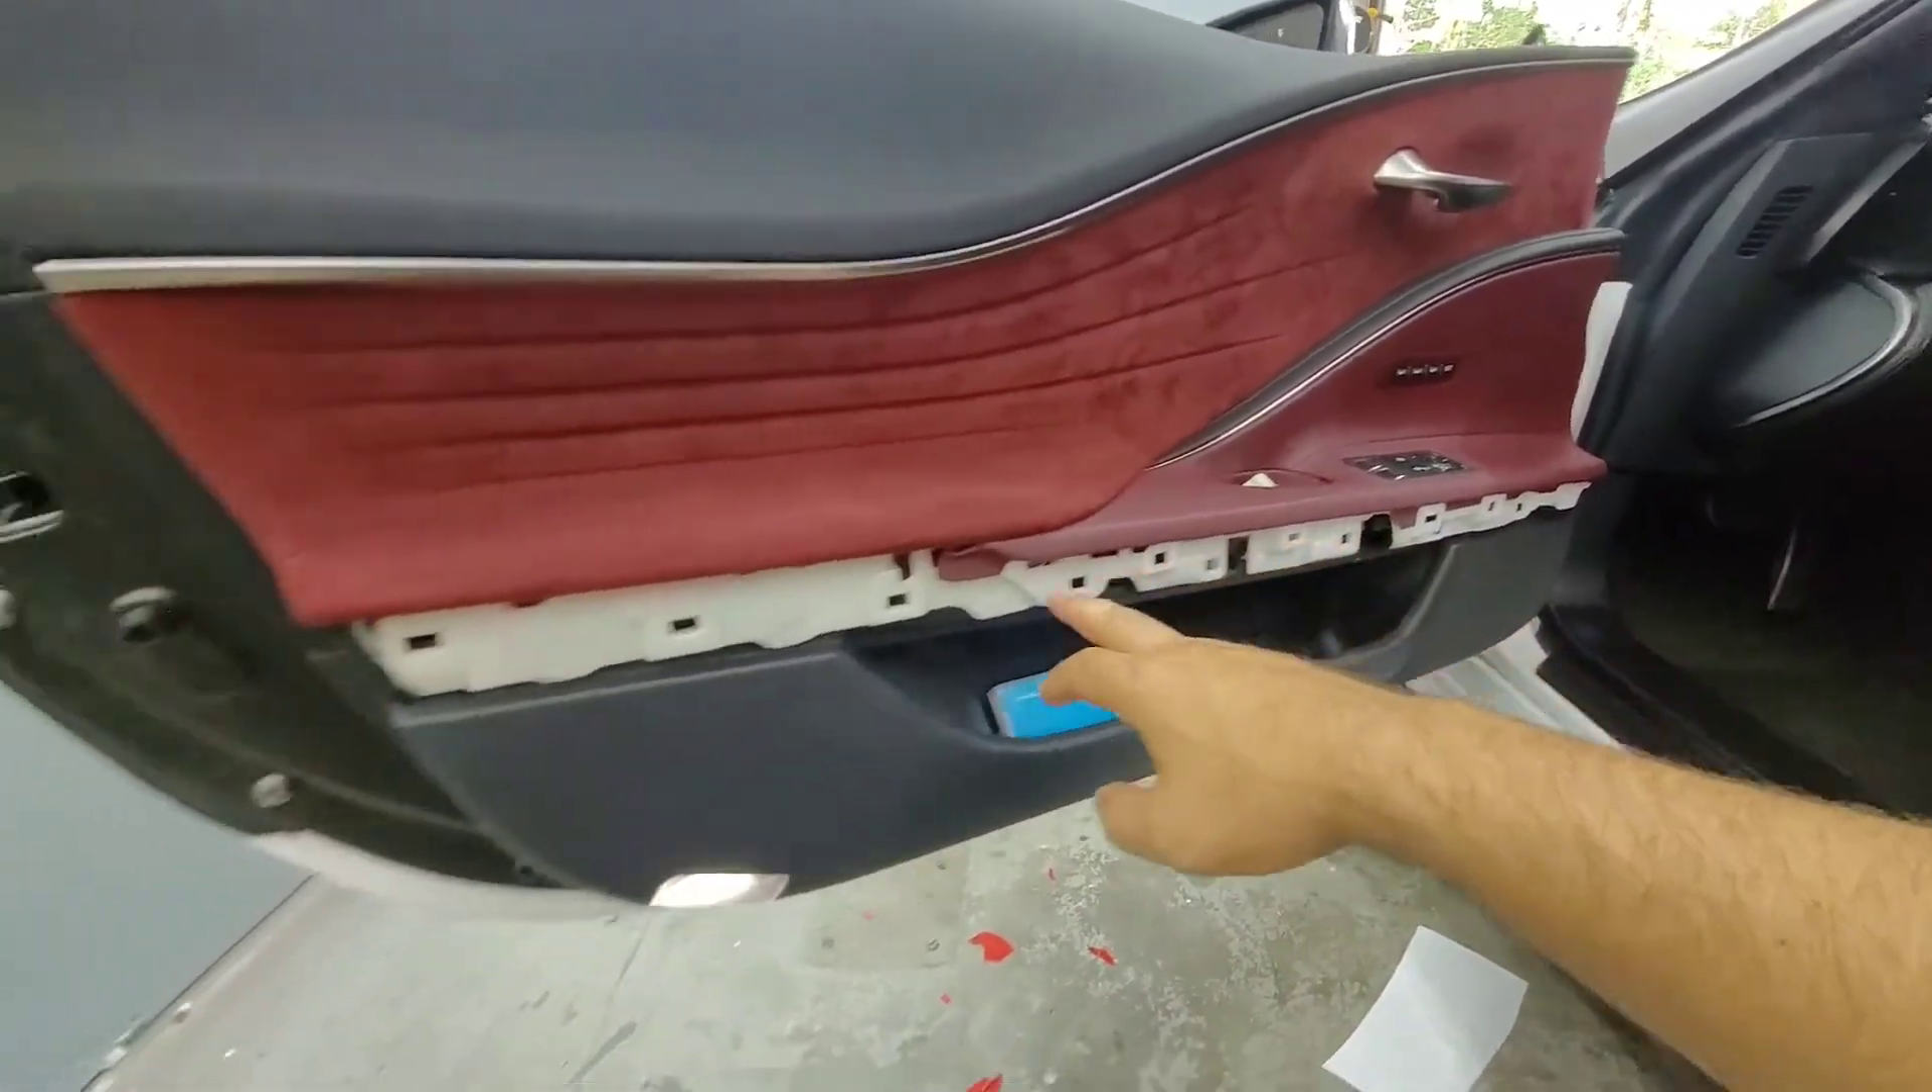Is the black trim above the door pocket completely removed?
Yes.